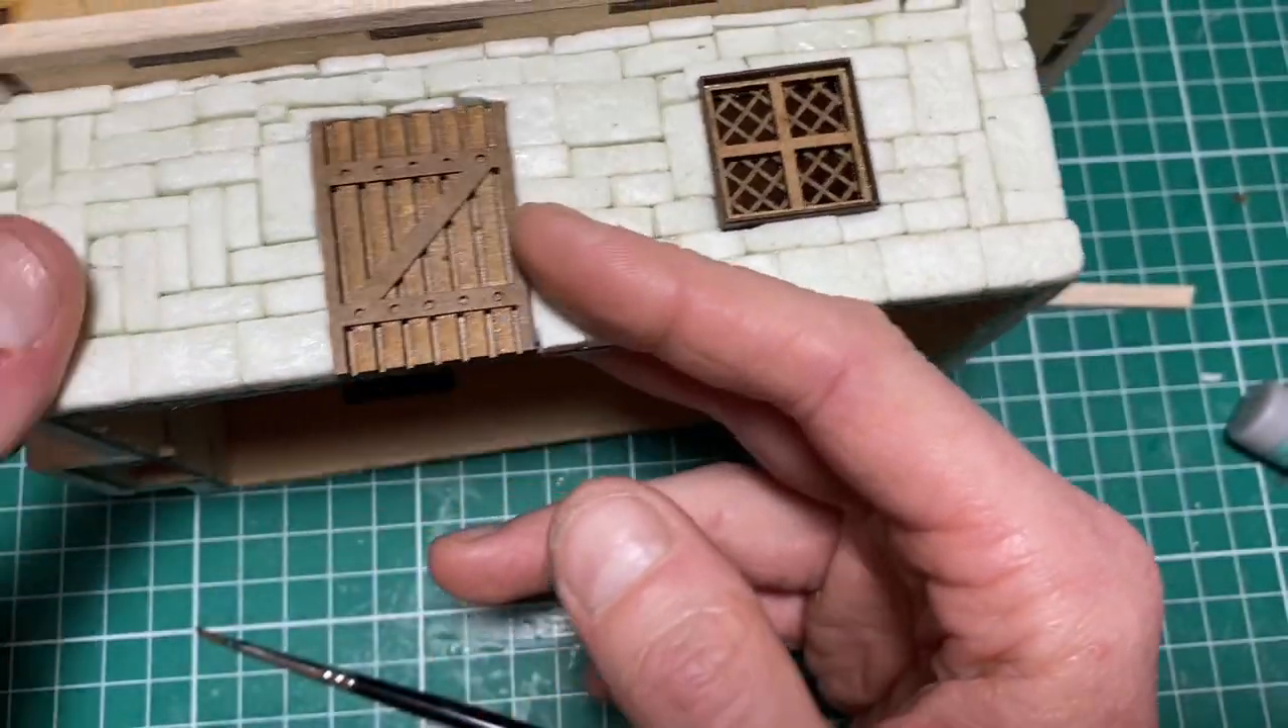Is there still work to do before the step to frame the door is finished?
Yes.